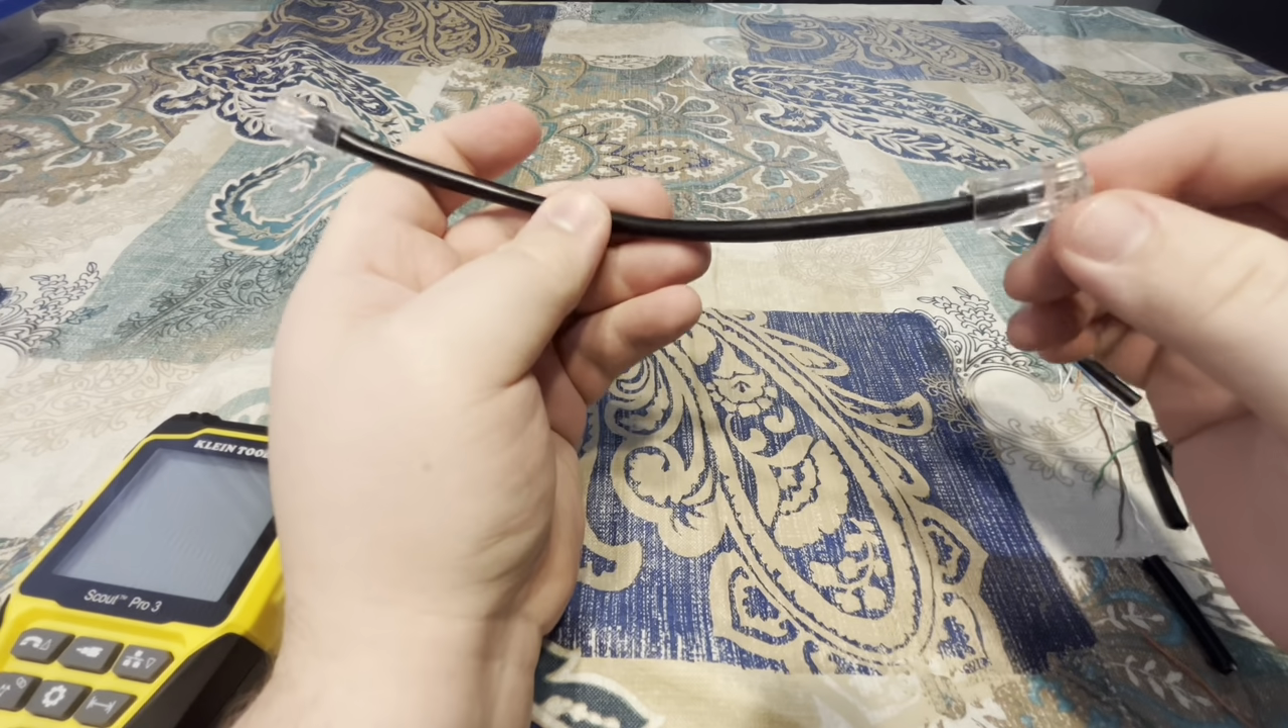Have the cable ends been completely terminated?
Yes.